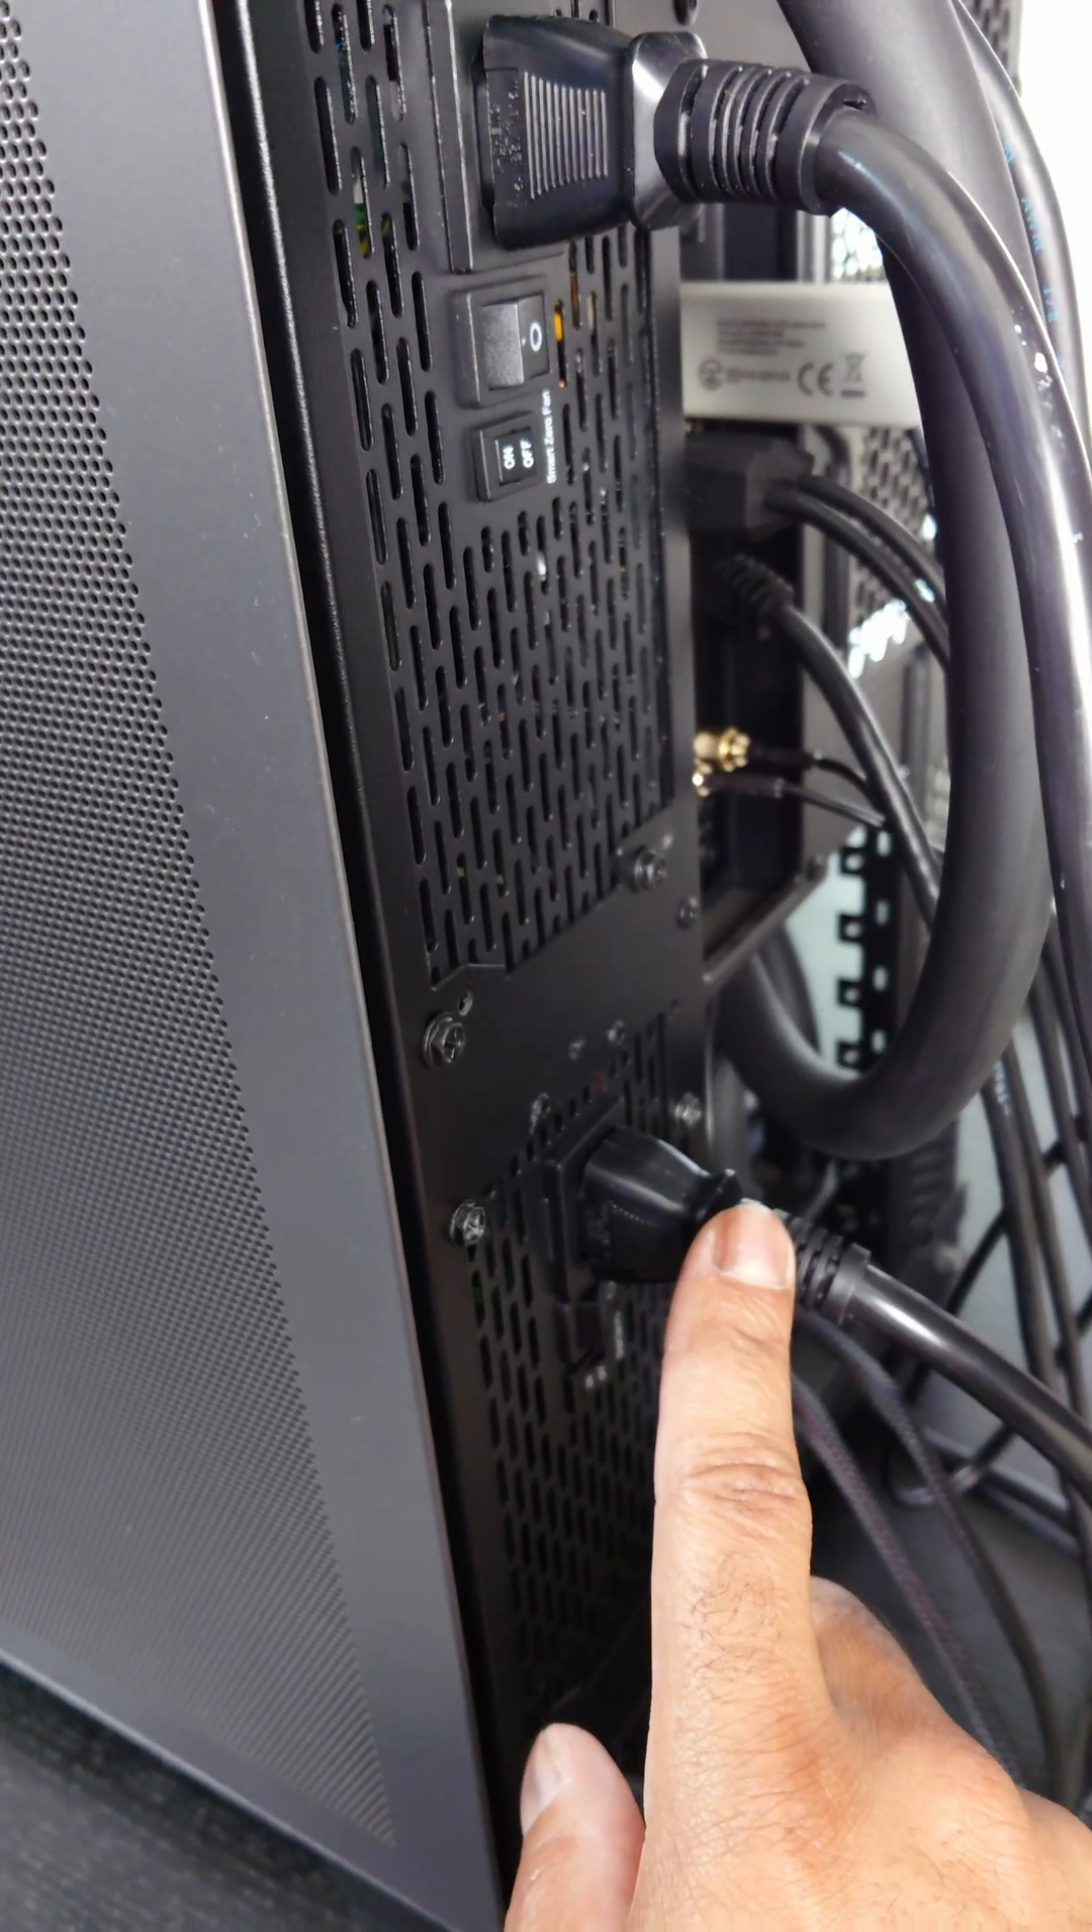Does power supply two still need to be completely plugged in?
No.